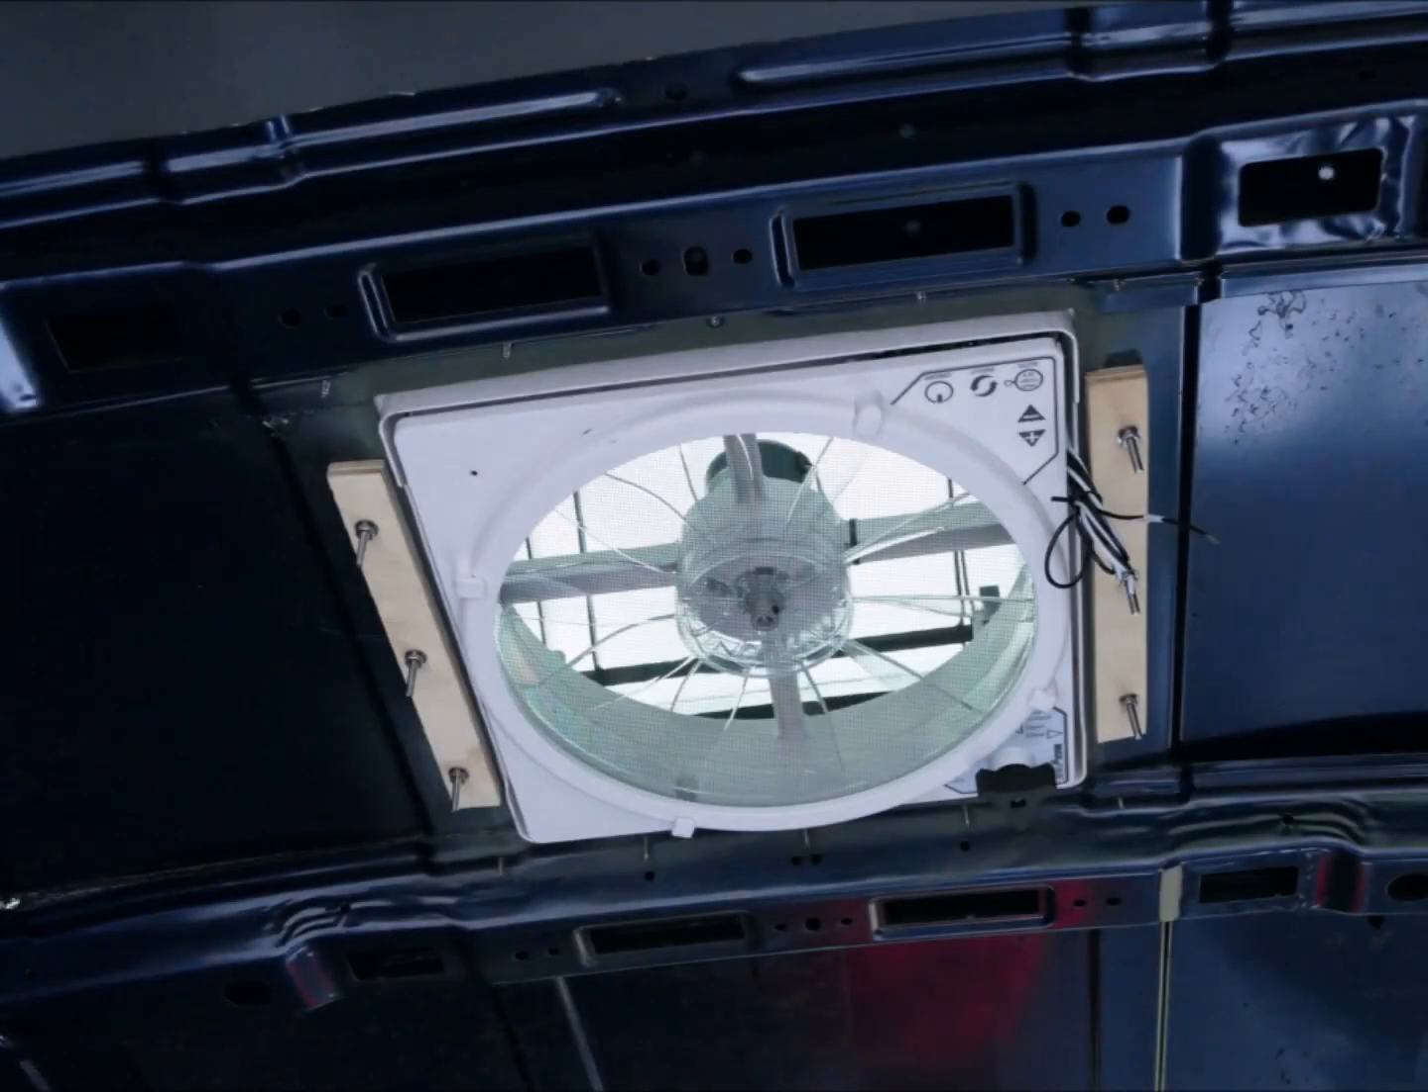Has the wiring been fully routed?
No.